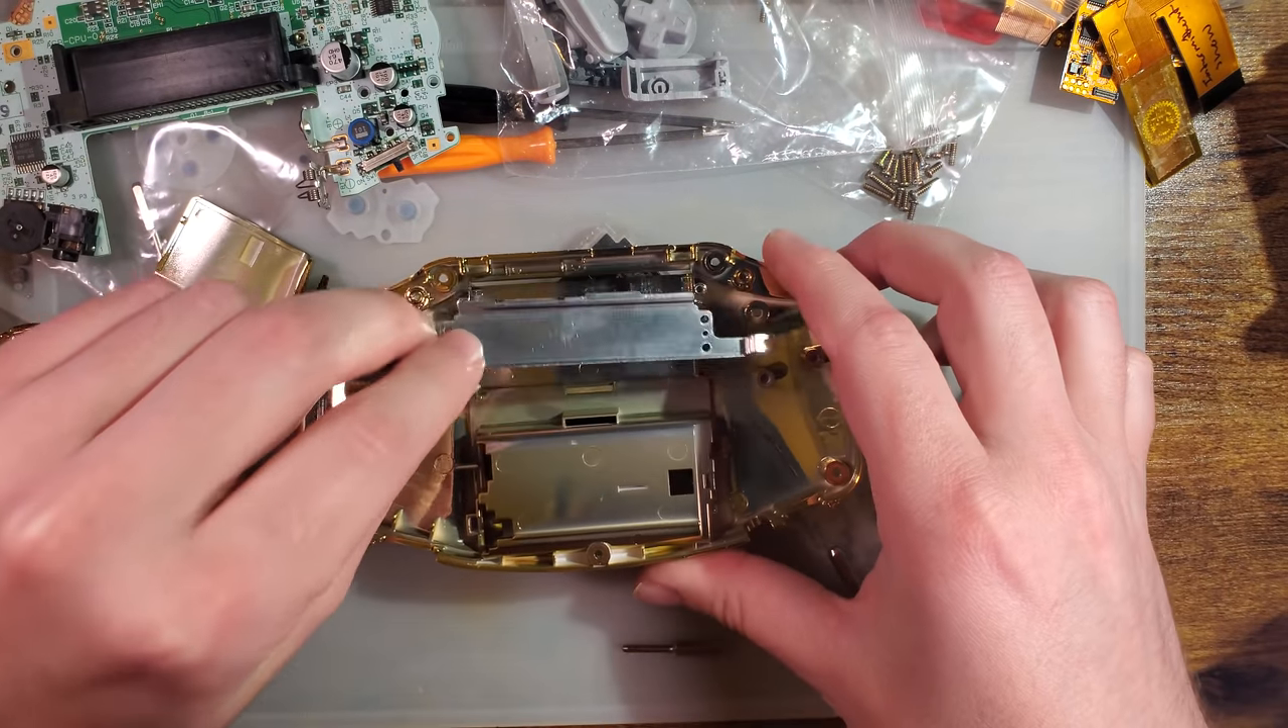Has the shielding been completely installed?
No.